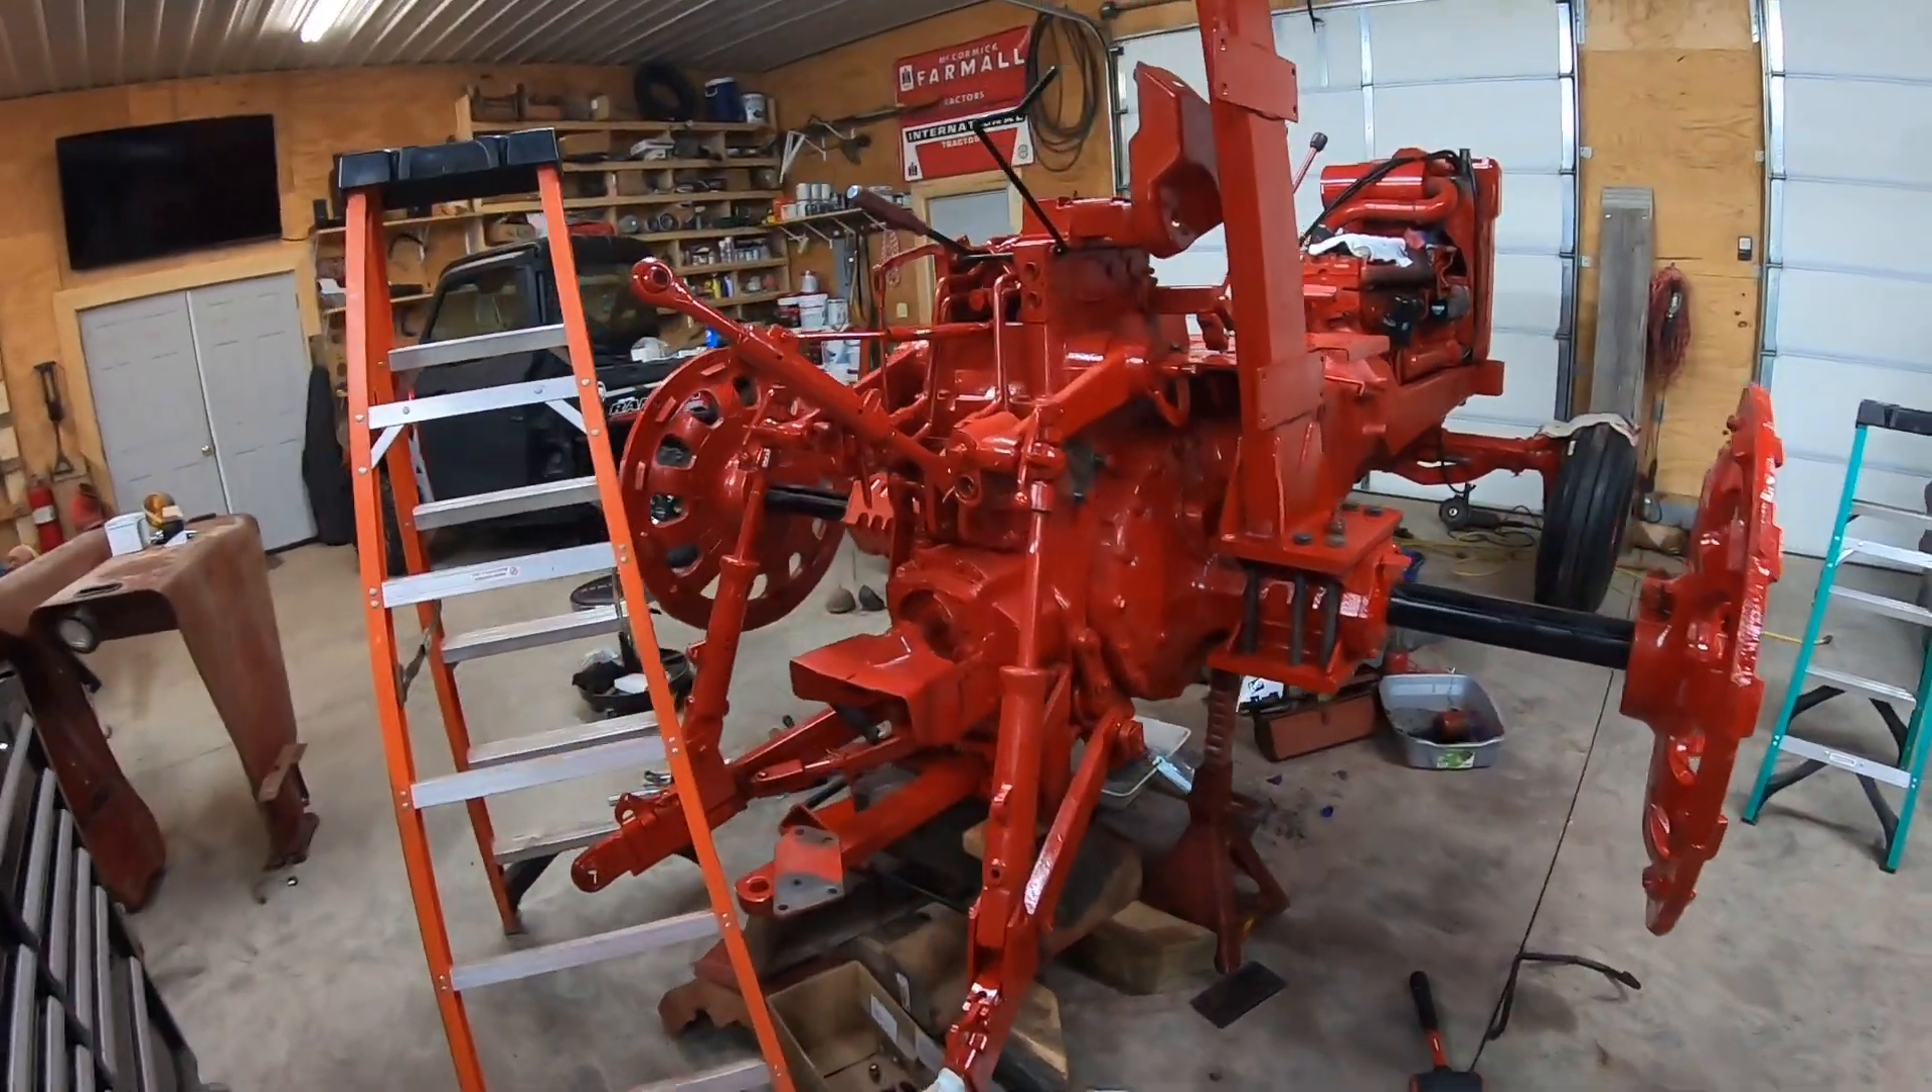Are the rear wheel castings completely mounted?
Yes.